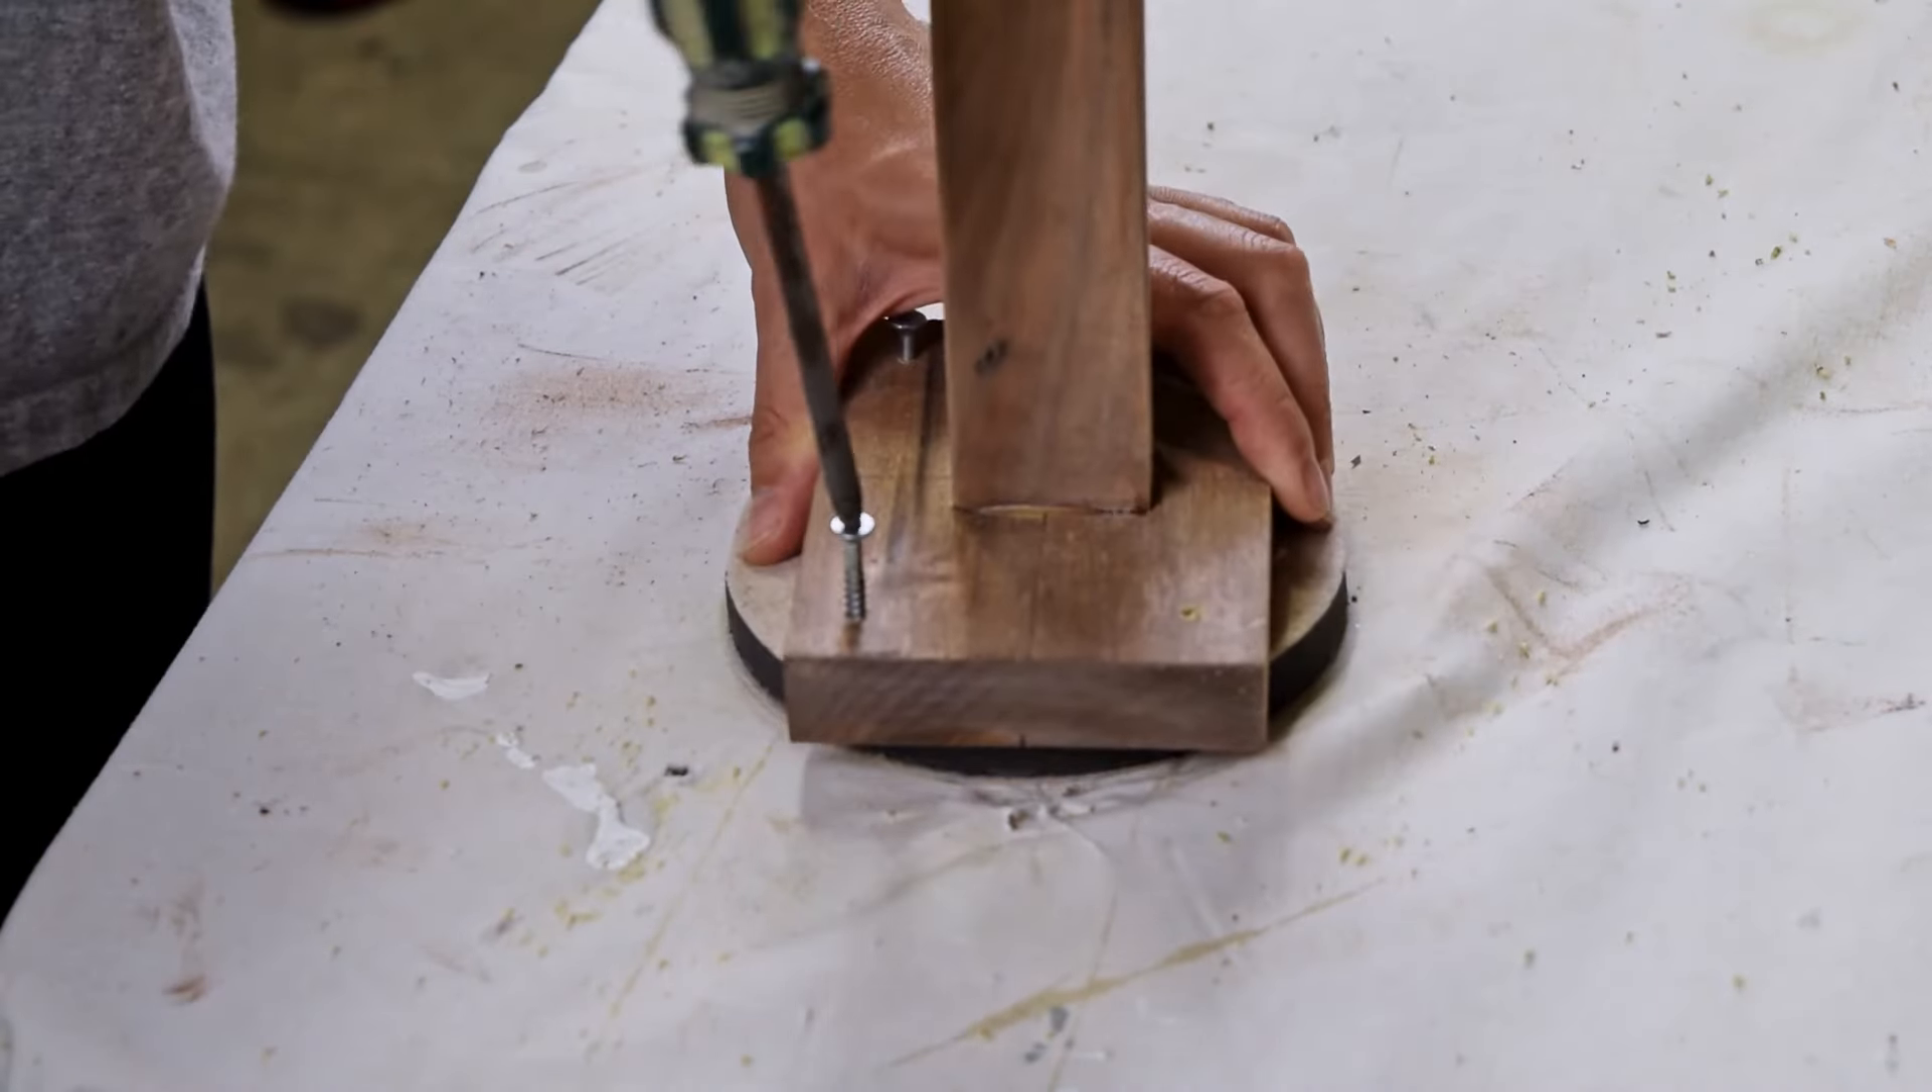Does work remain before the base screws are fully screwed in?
Yes.